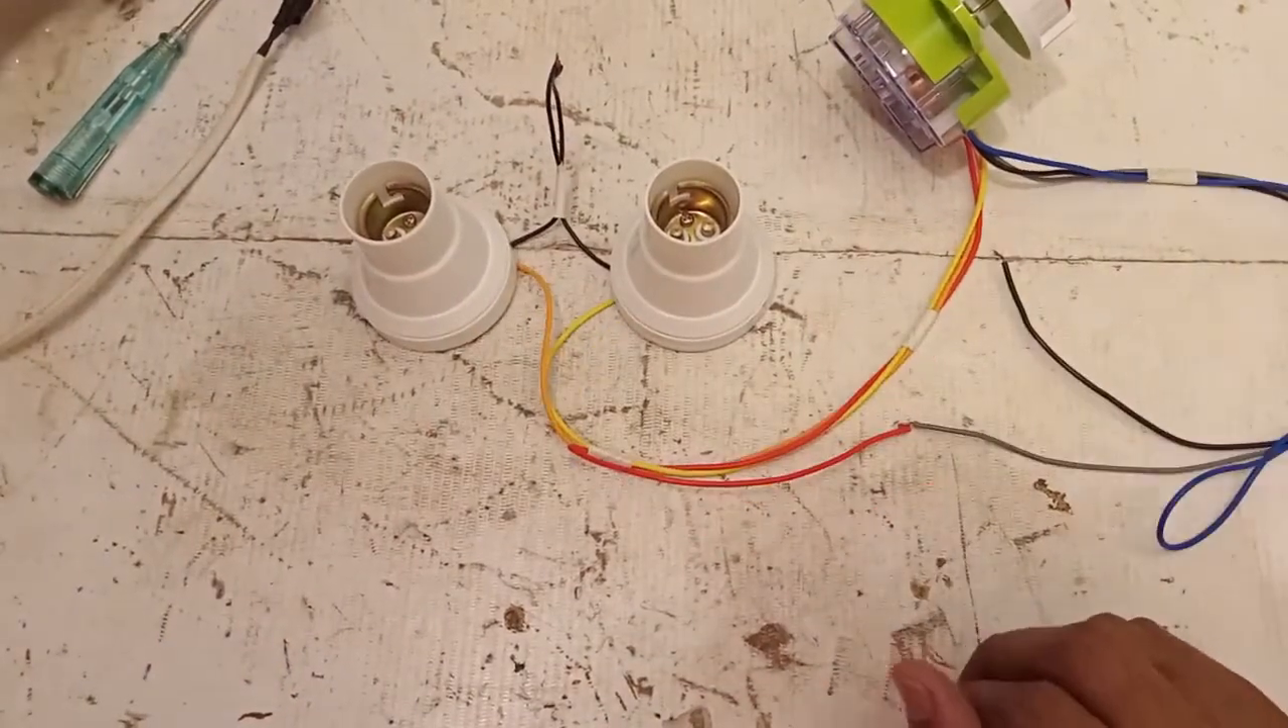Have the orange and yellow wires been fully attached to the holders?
Yes.